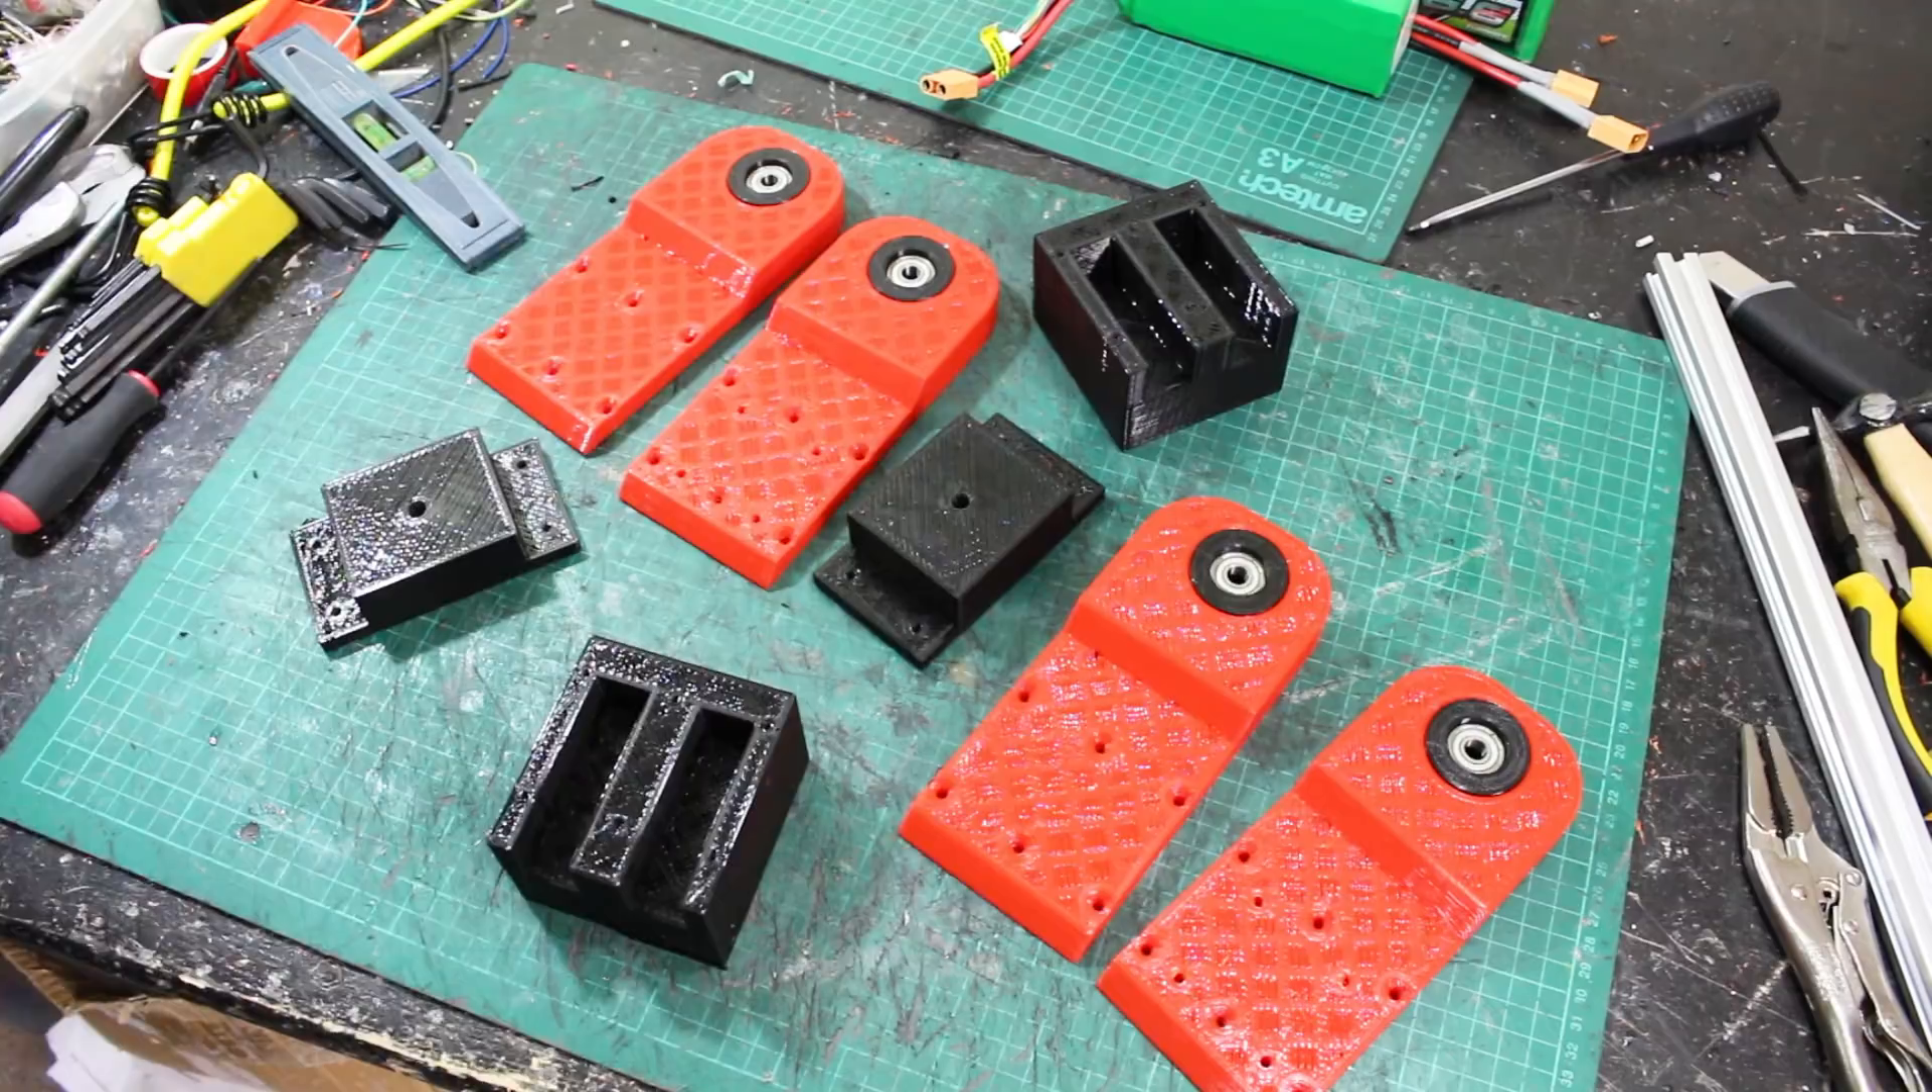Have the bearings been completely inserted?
Yes.